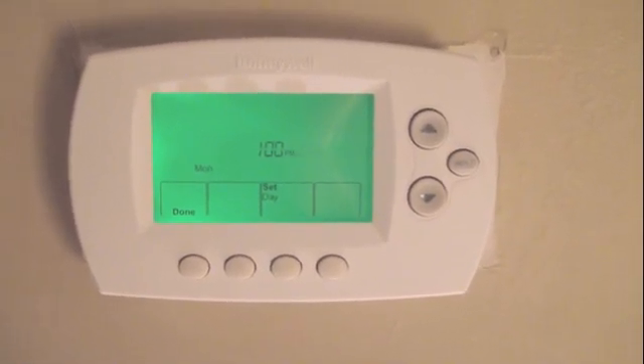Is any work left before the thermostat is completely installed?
No.